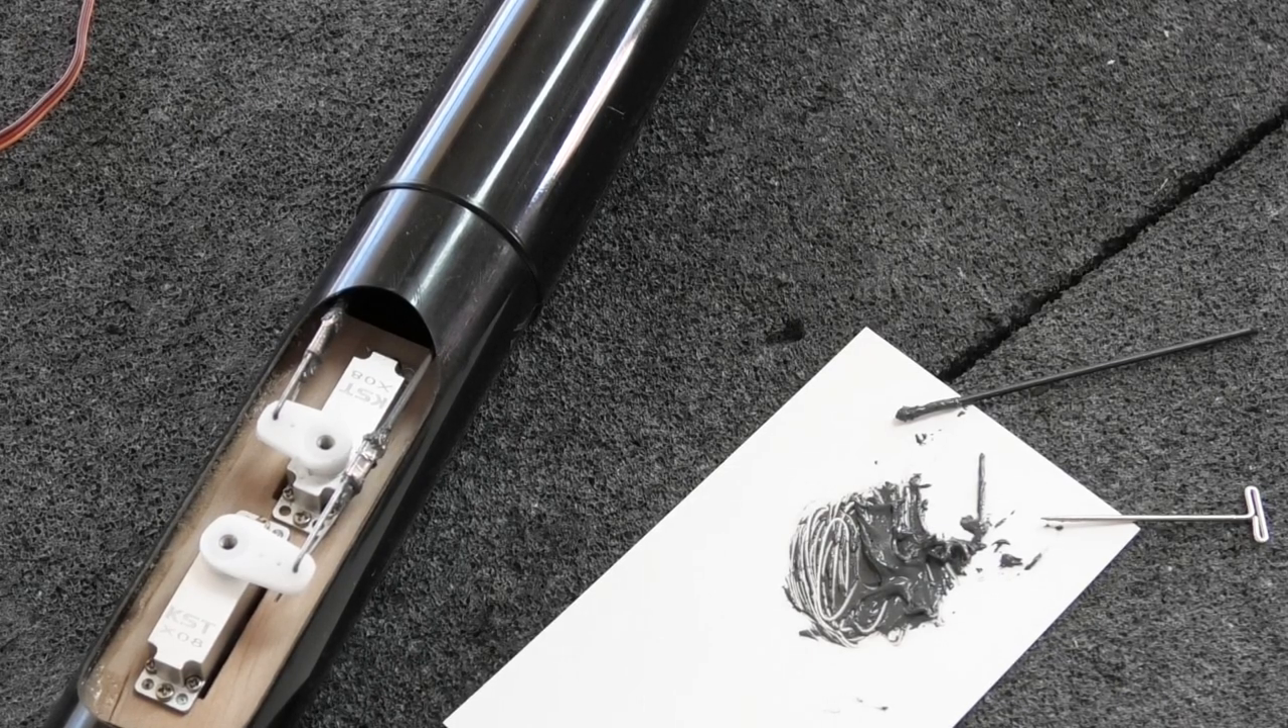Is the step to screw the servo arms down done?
No.